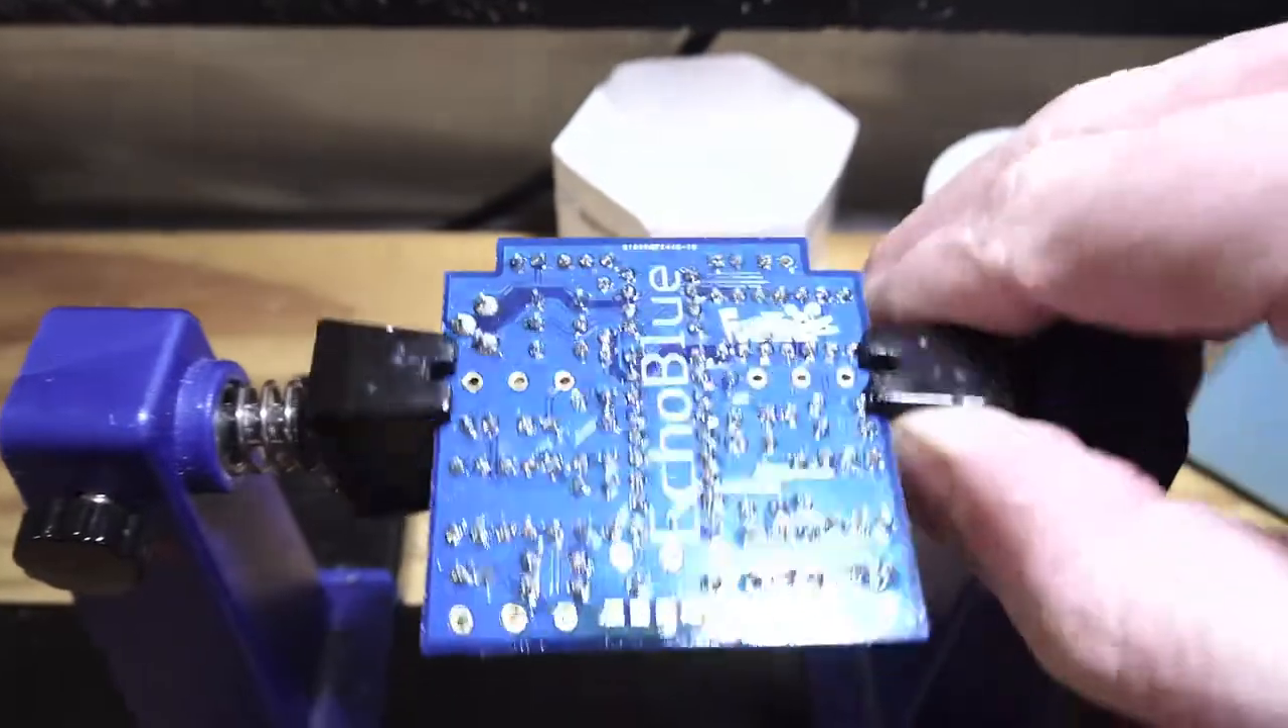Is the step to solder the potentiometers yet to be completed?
Yes.